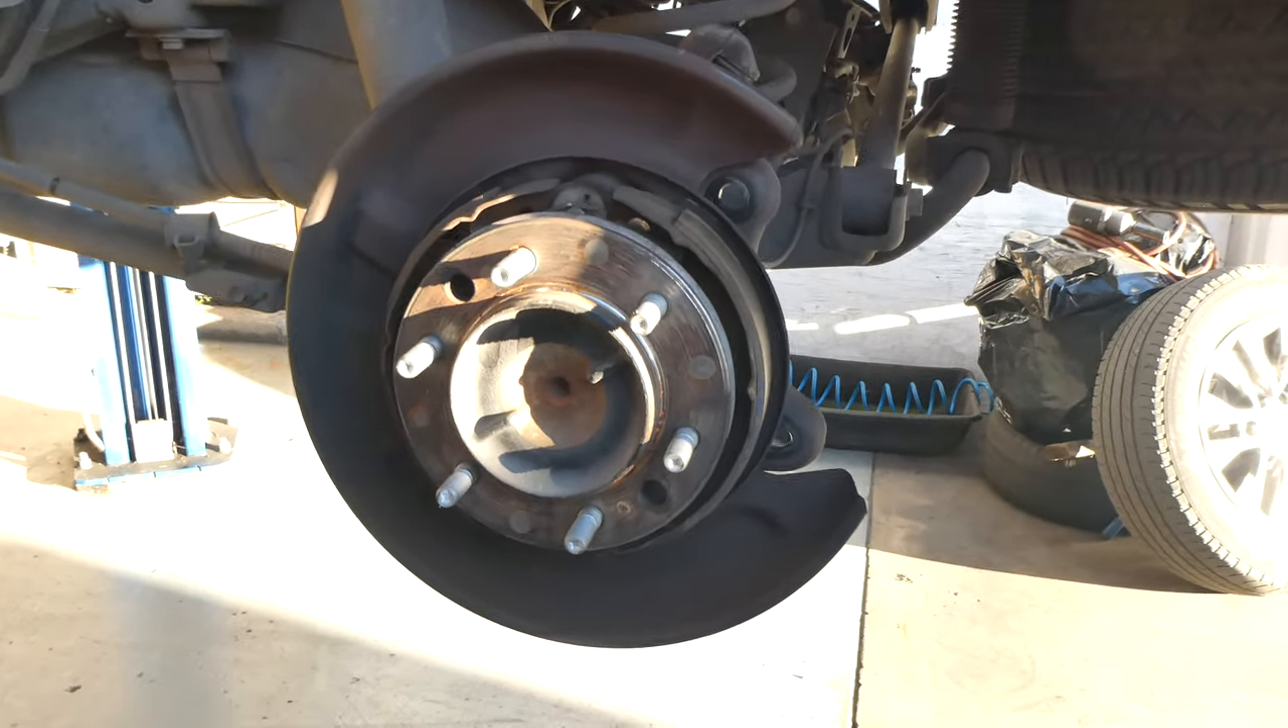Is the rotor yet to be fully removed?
No.